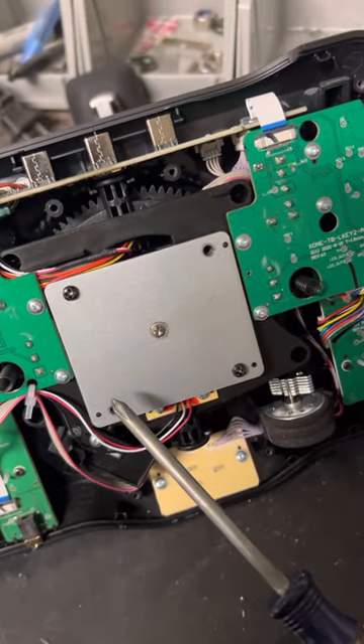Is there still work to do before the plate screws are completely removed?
Yes.